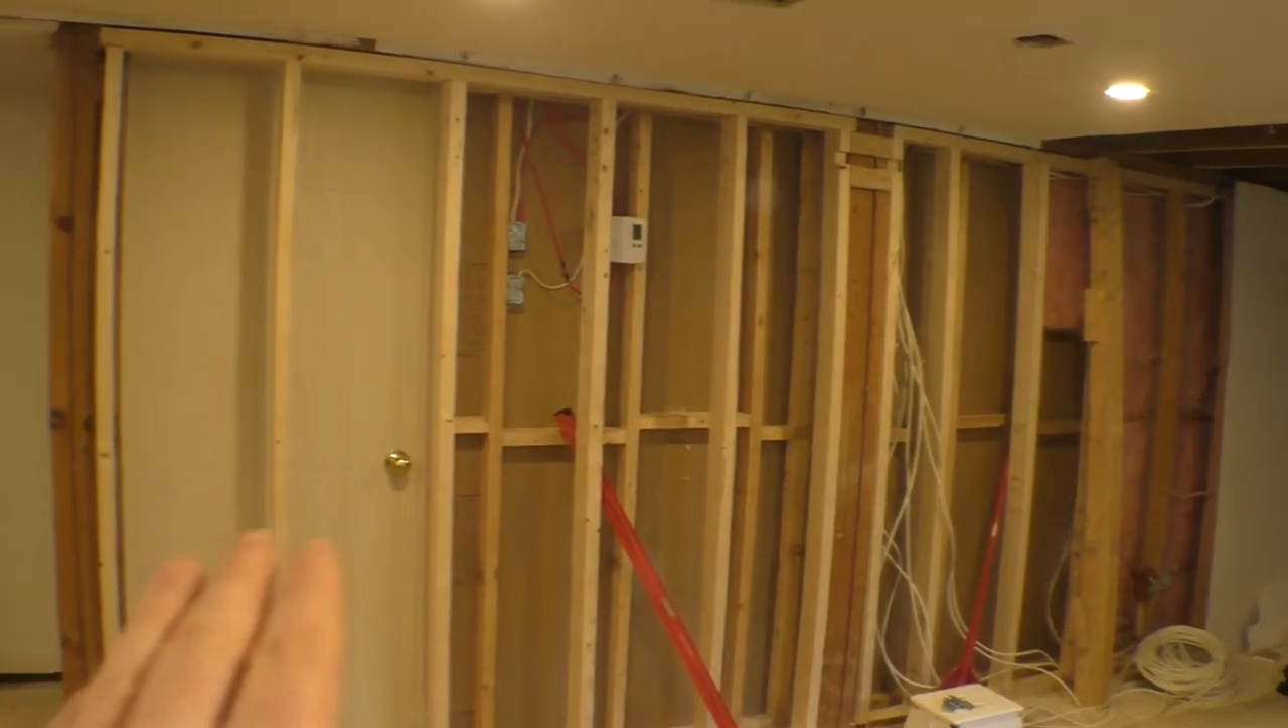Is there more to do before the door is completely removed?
Yes.